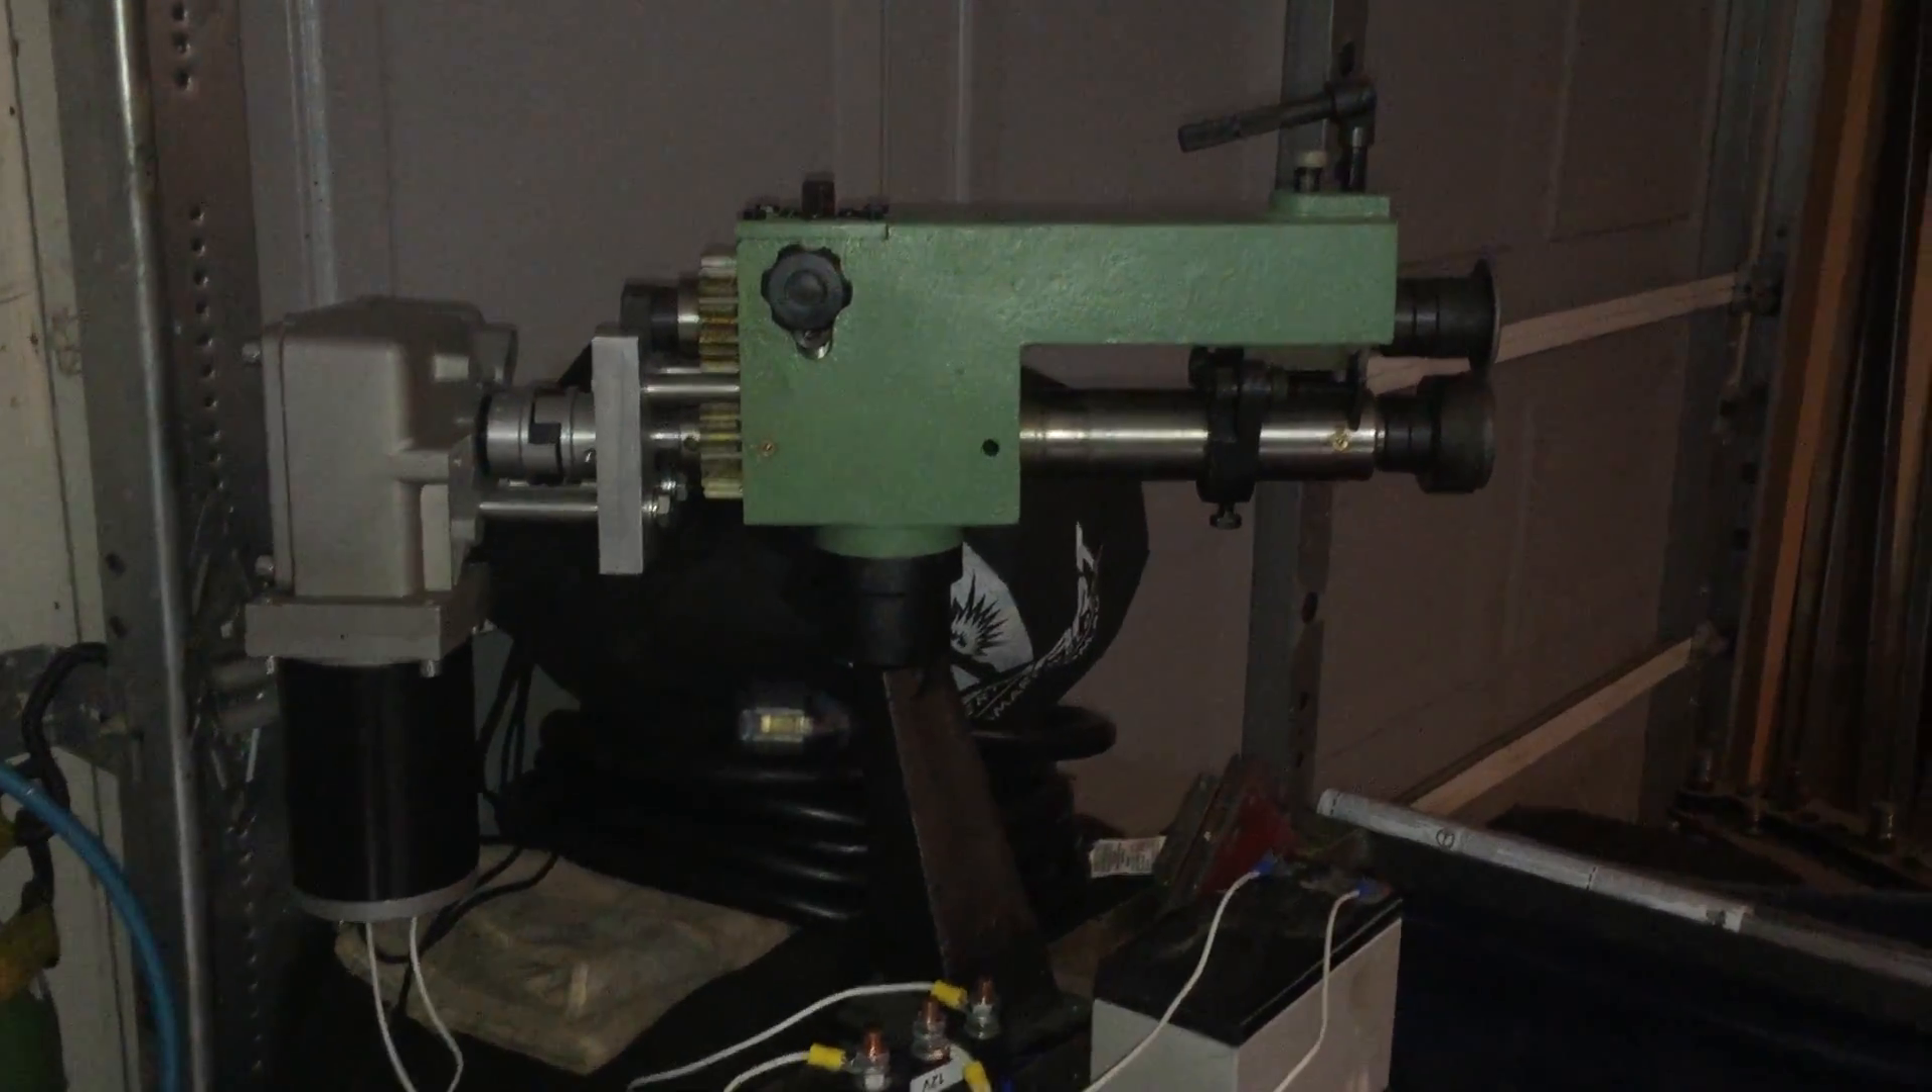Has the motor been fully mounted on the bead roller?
Yes.